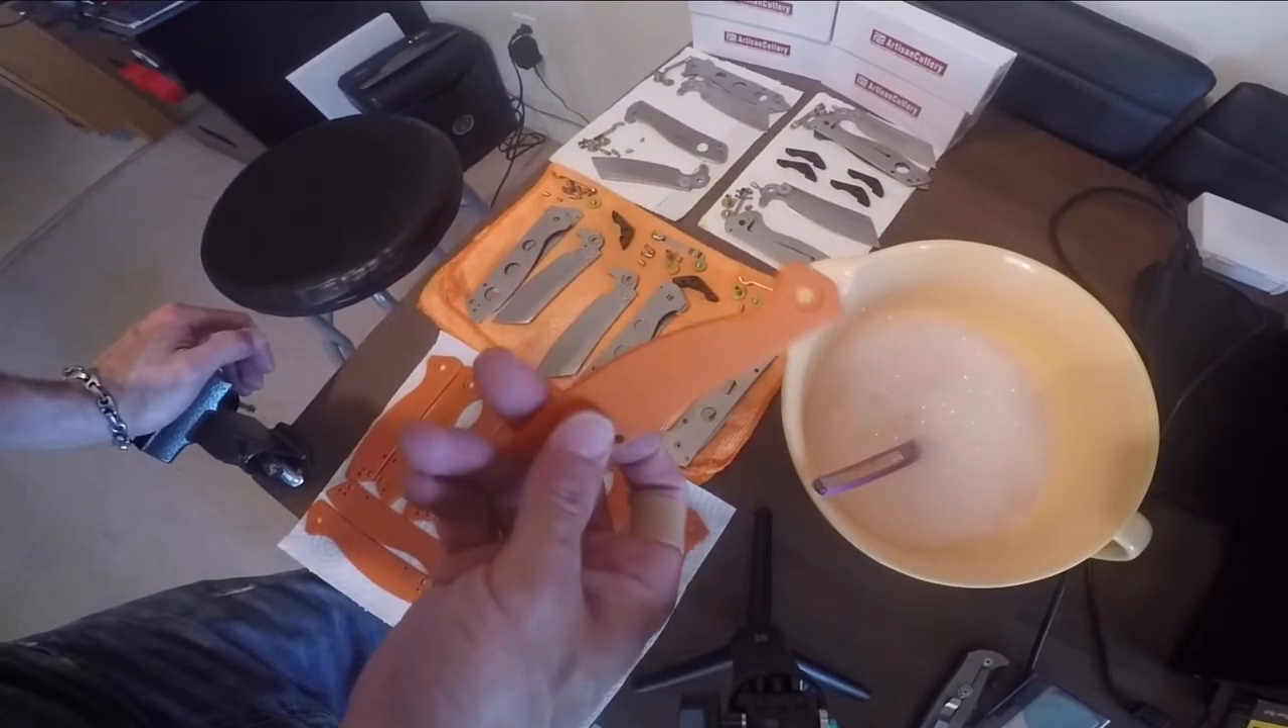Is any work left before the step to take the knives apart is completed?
No.